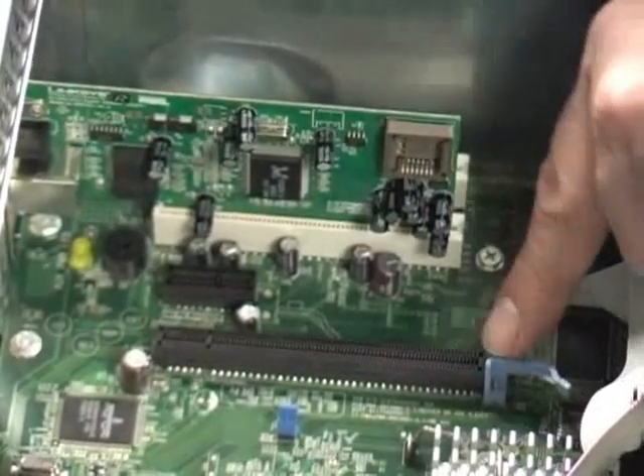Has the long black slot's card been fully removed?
Yes.